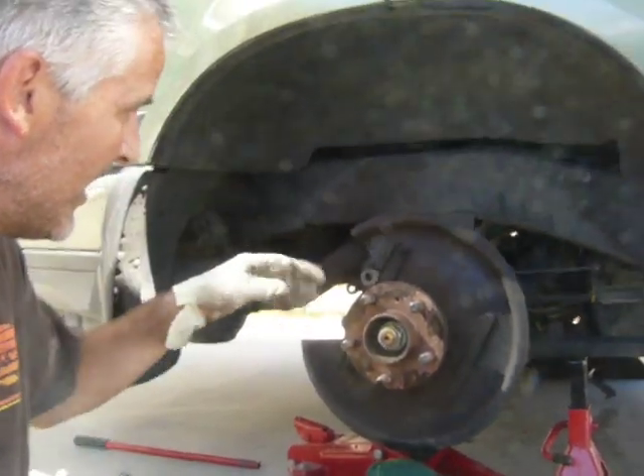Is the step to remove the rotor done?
Yes.